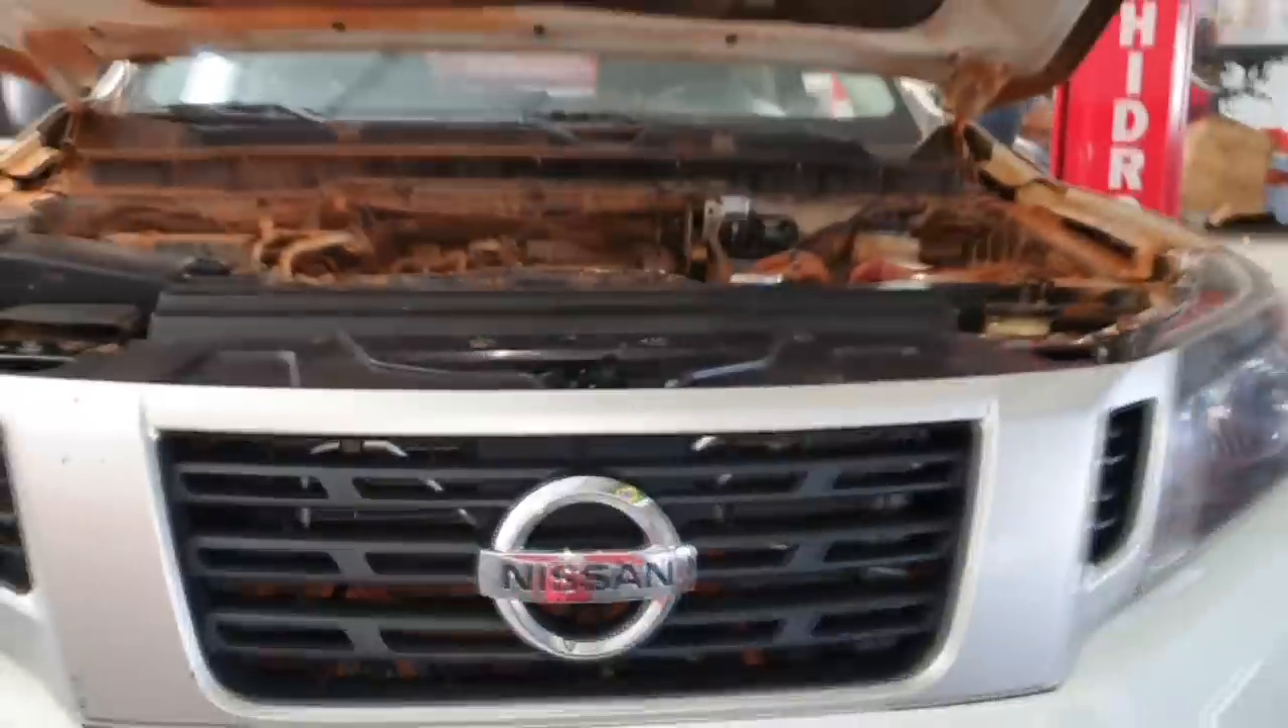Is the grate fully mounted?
Yes.